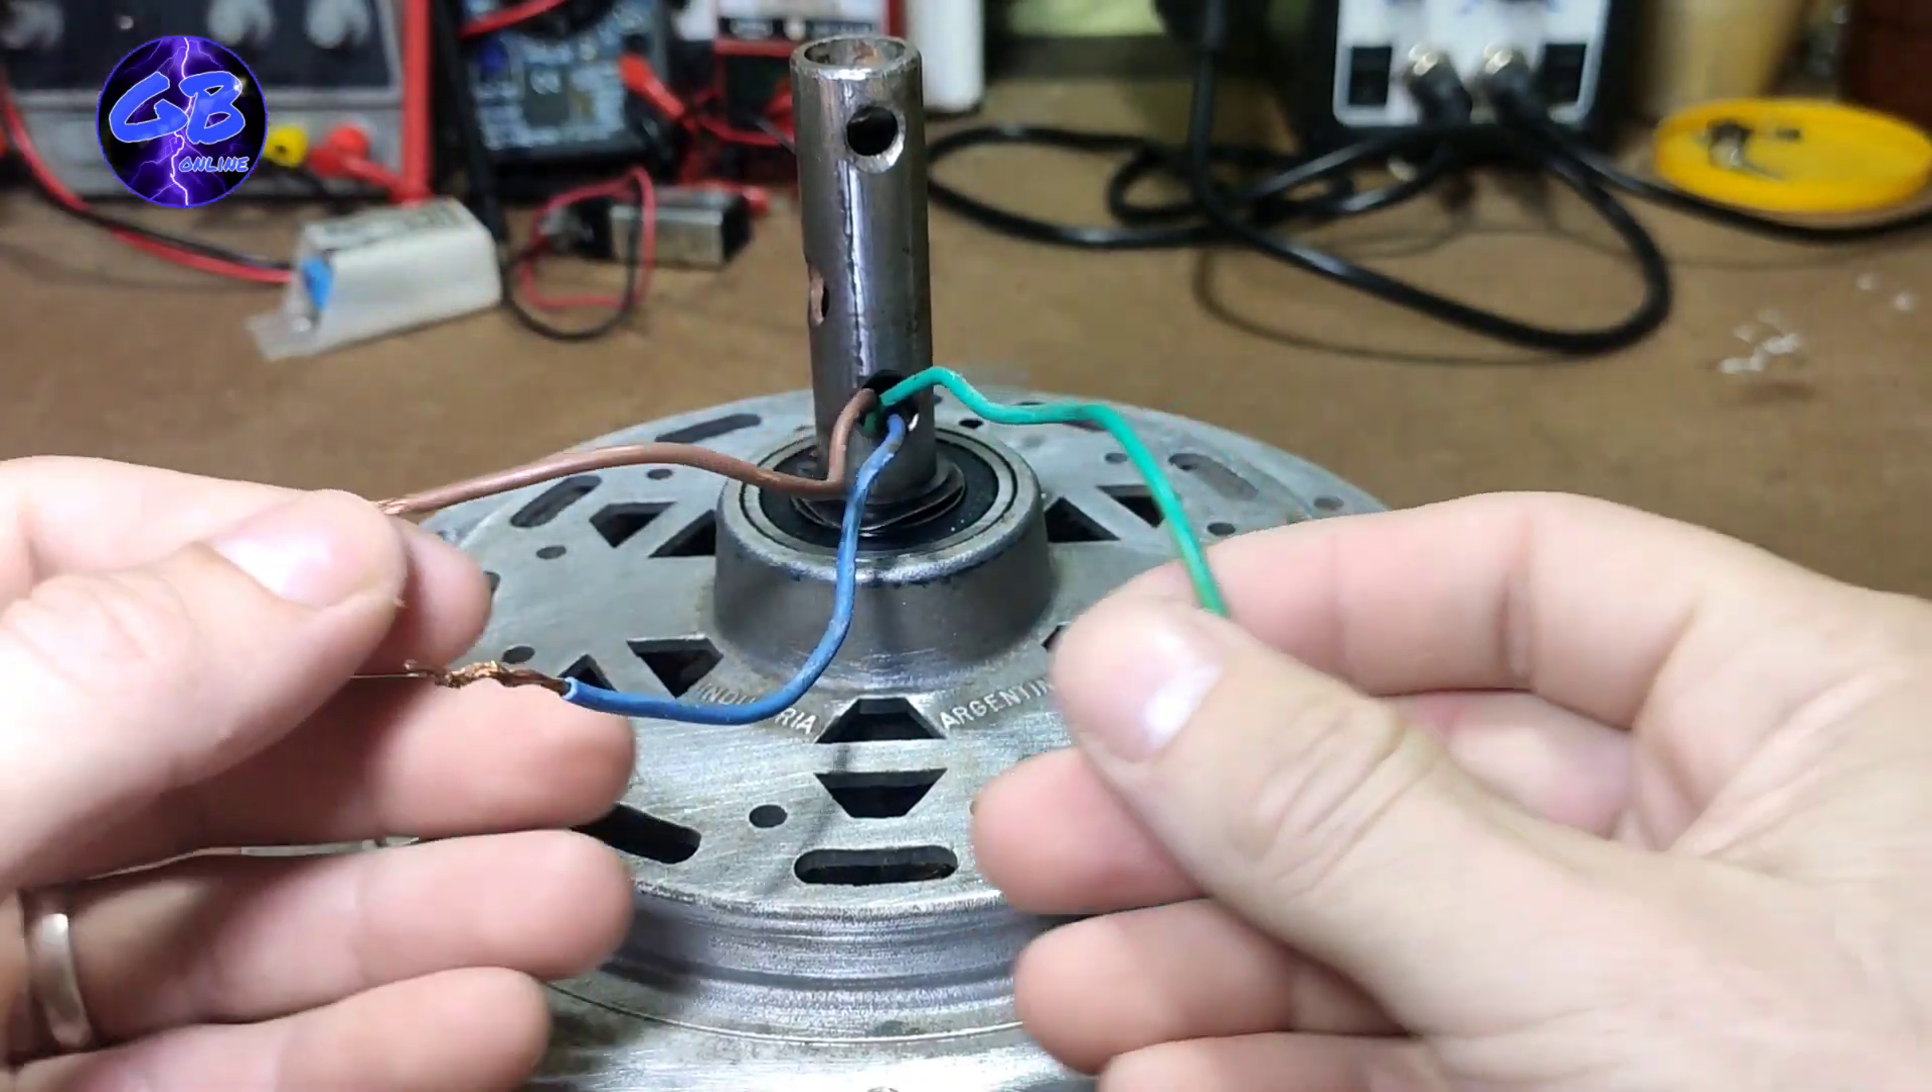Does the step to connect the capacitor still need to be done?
Yes.